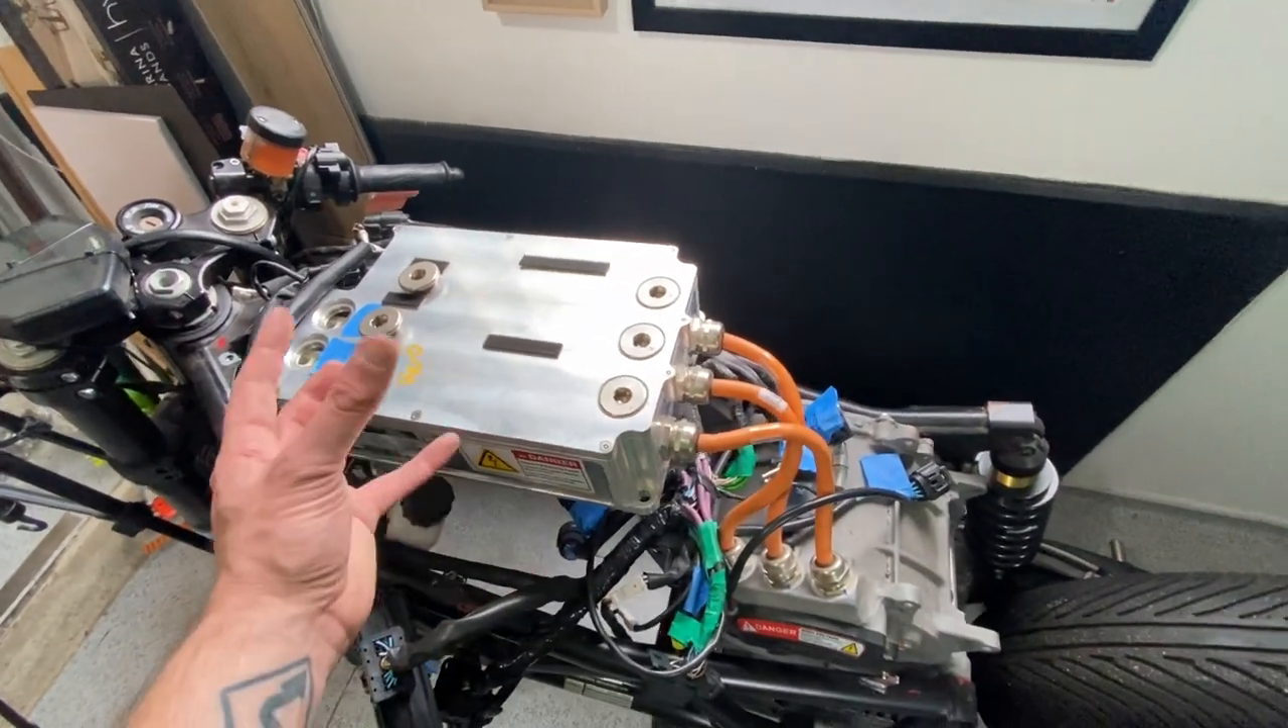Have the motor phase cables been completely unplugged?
No.